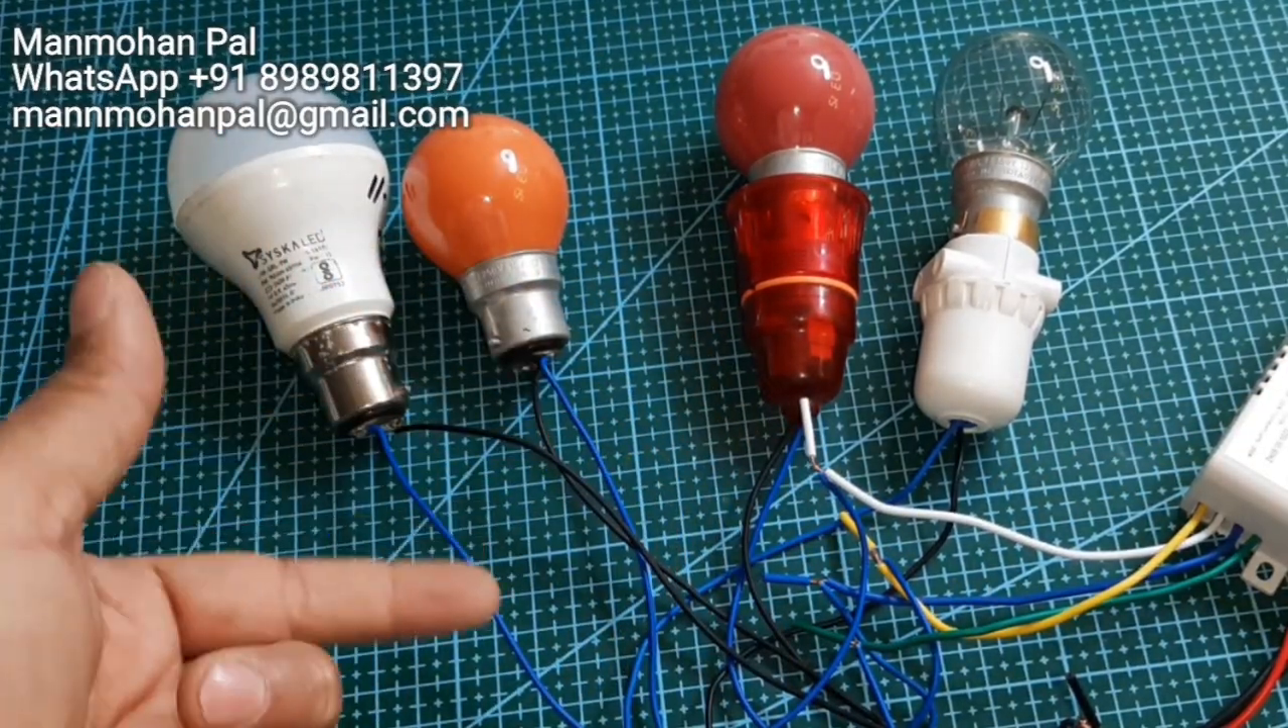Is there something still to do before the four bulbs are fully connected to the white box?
No.